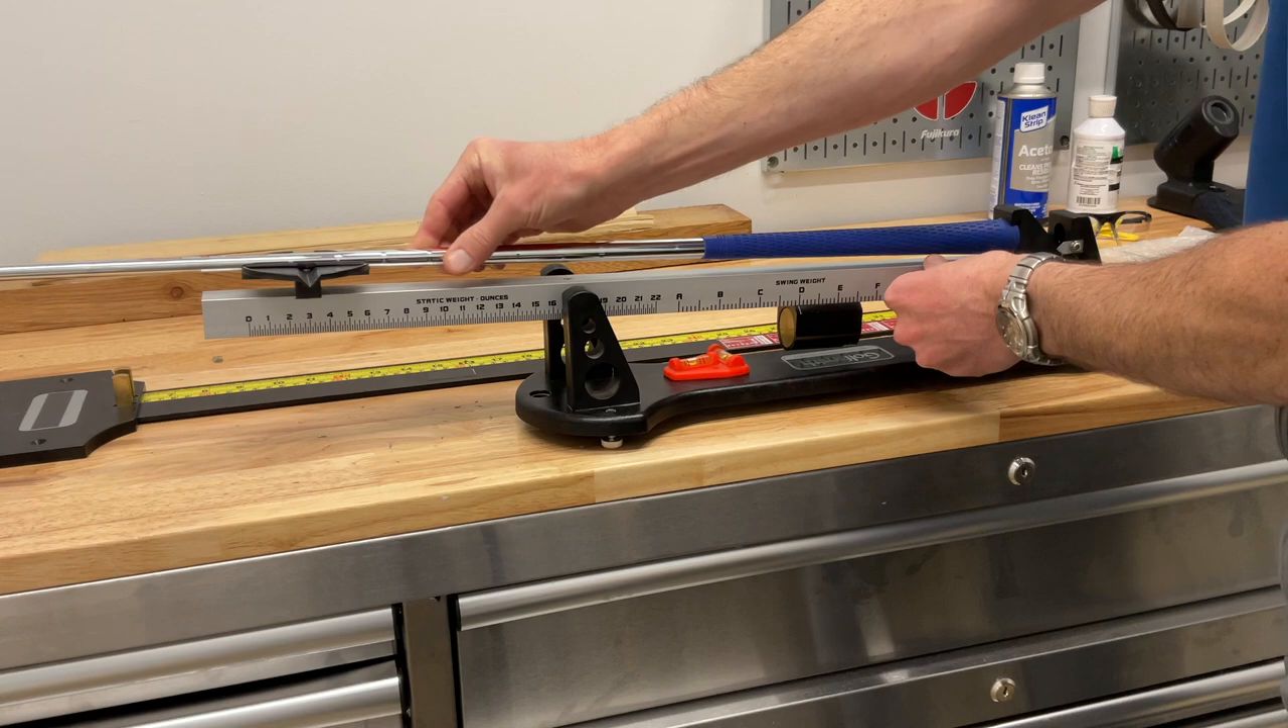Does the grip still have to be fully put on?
No.